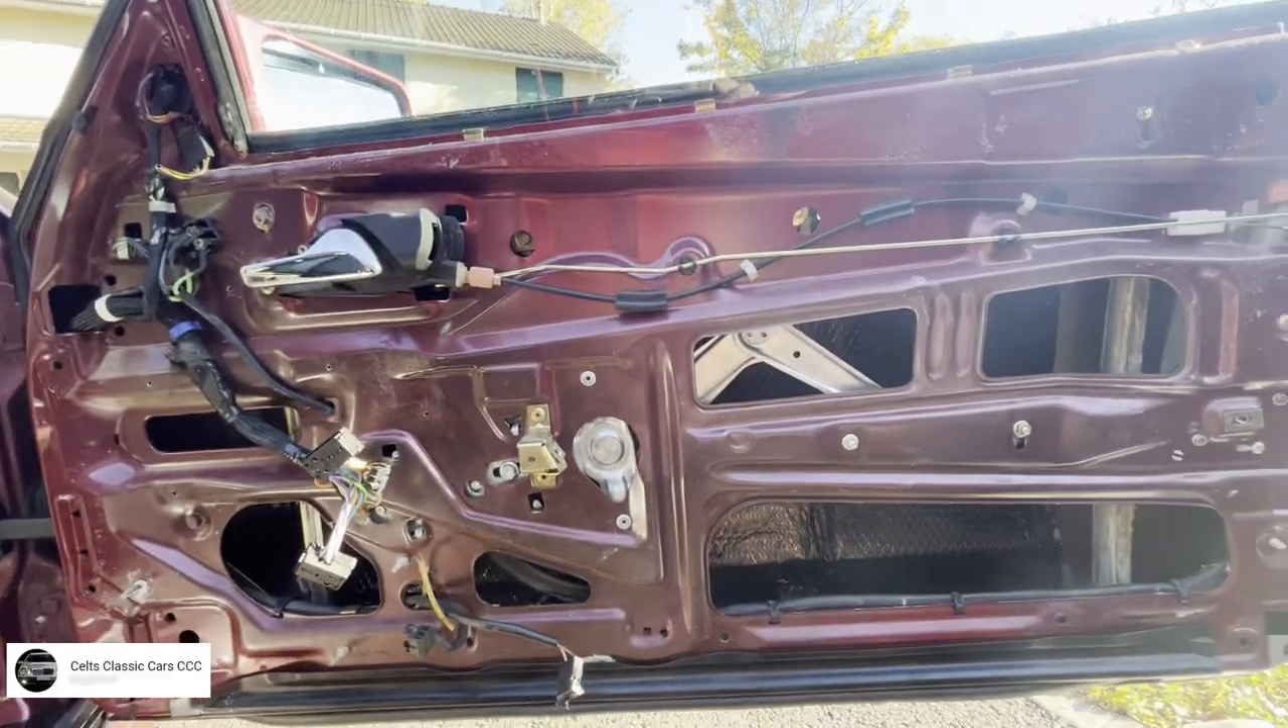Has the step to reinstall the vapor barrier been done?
No.